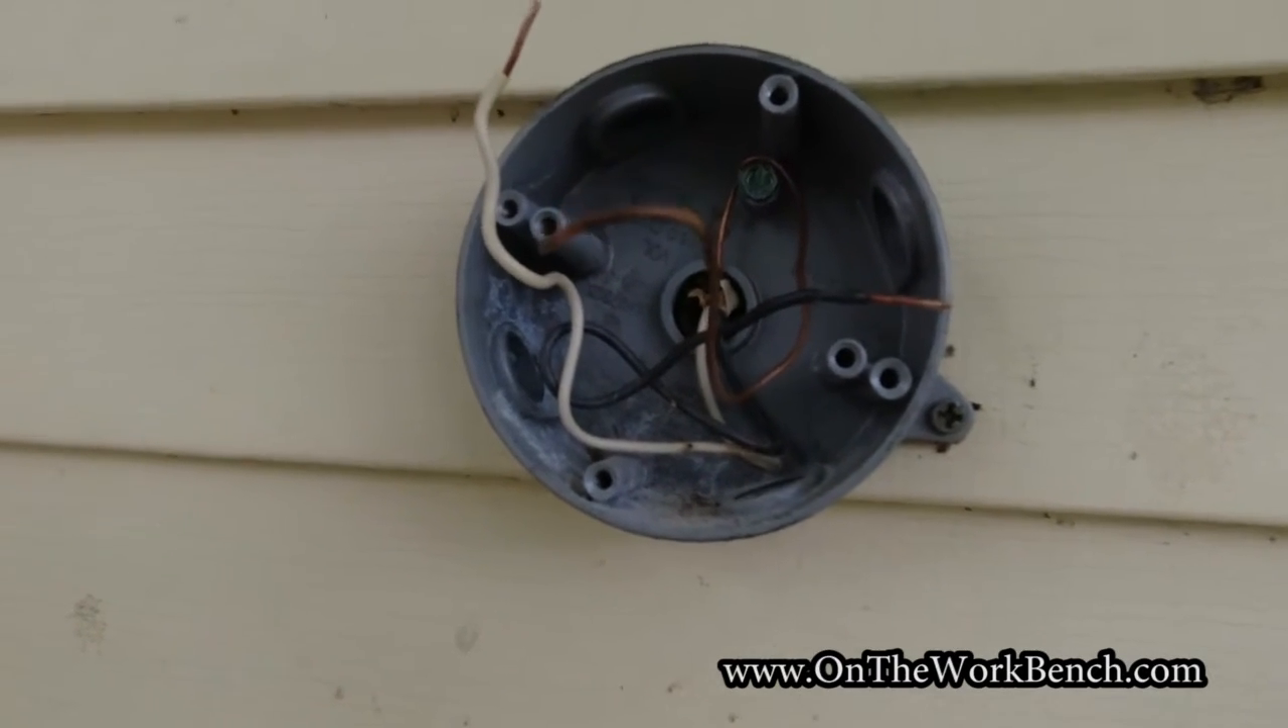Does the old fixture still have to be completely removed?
No.